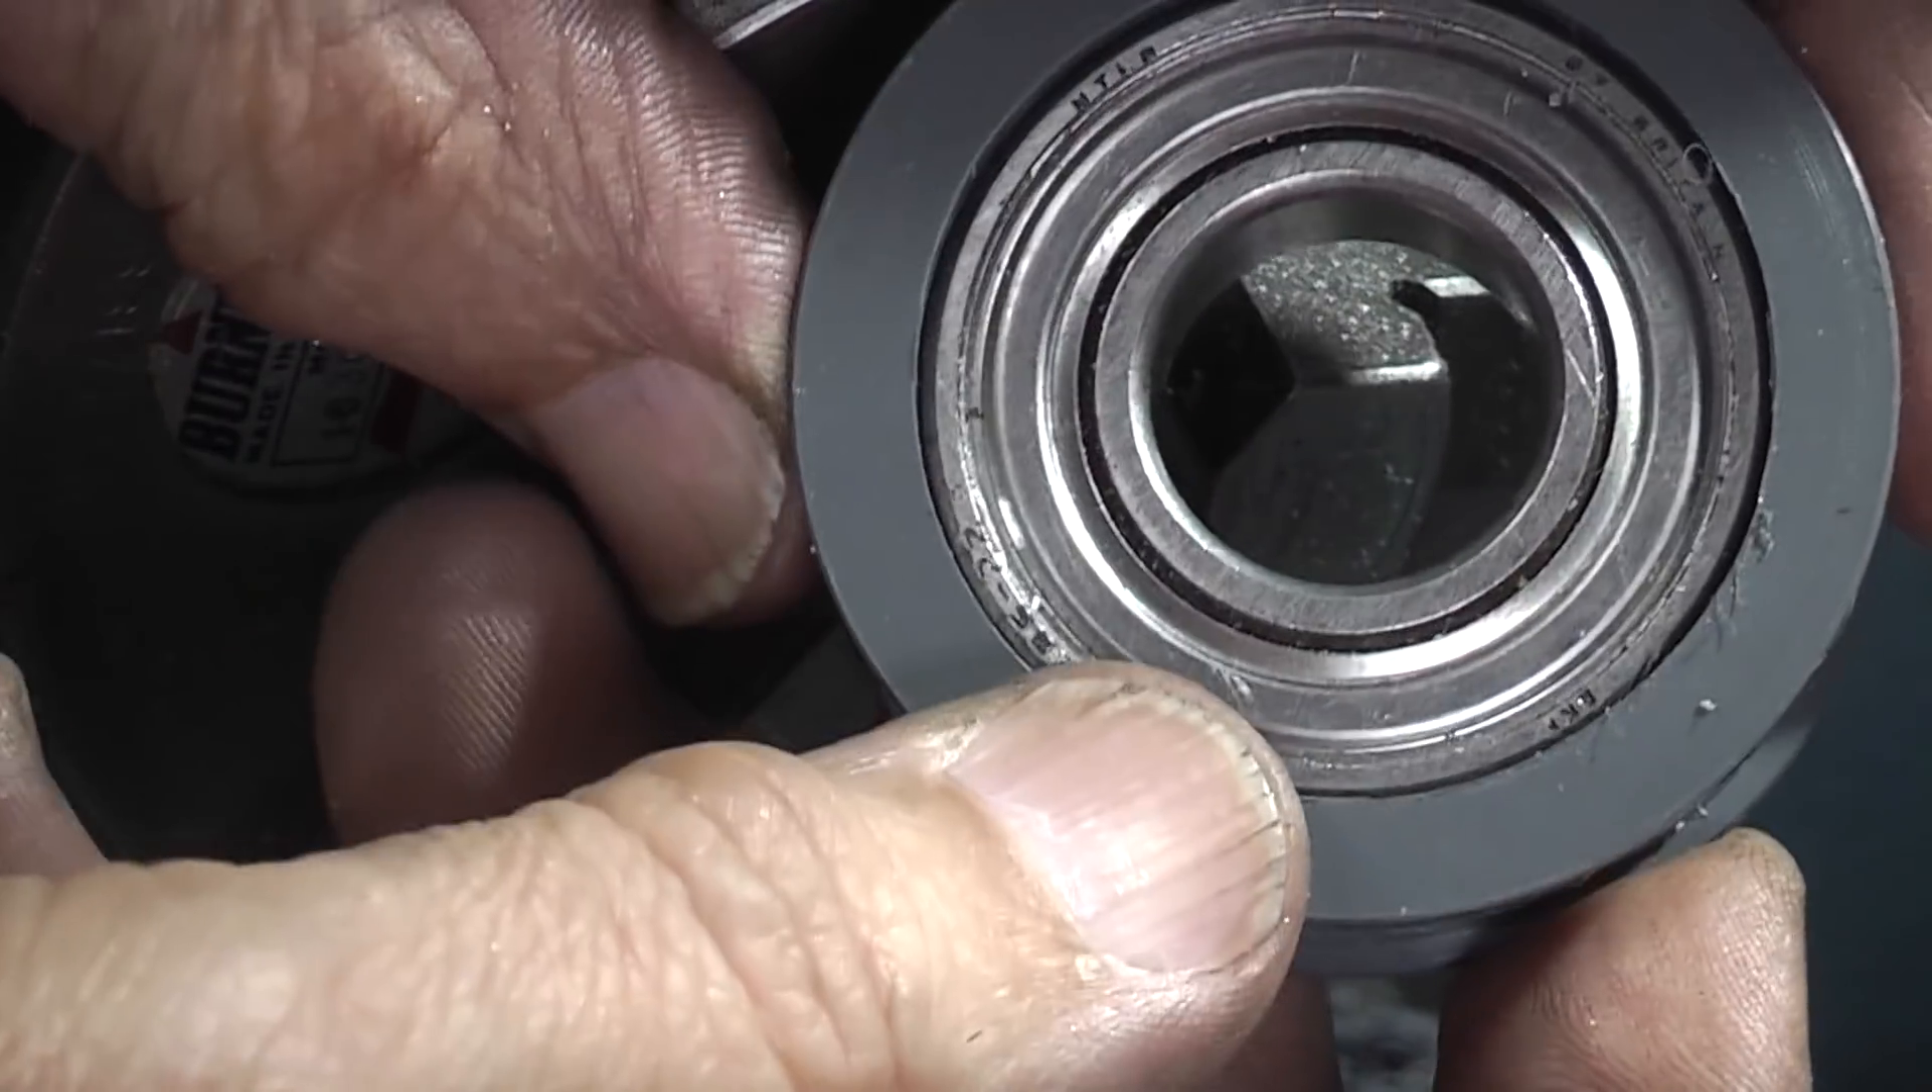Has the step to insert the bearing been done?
Yes.